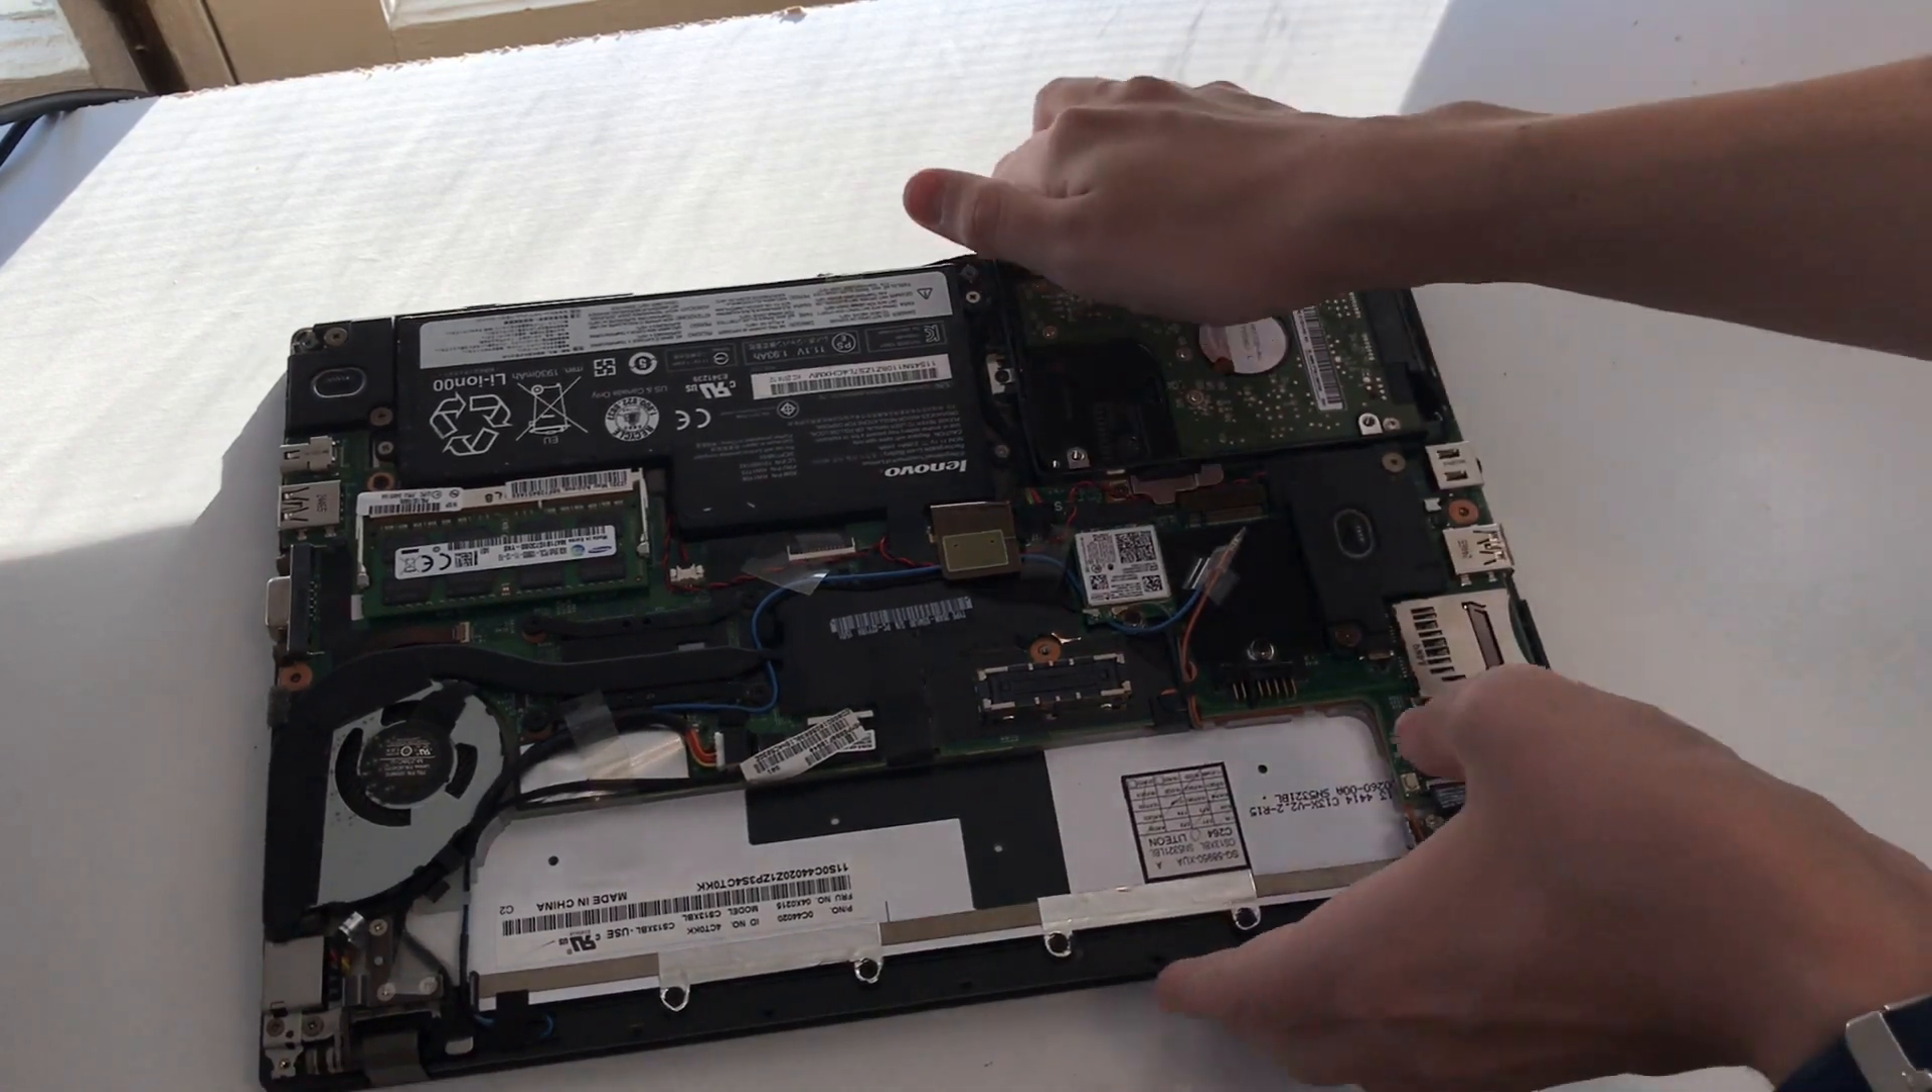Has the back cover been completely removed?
Yes.